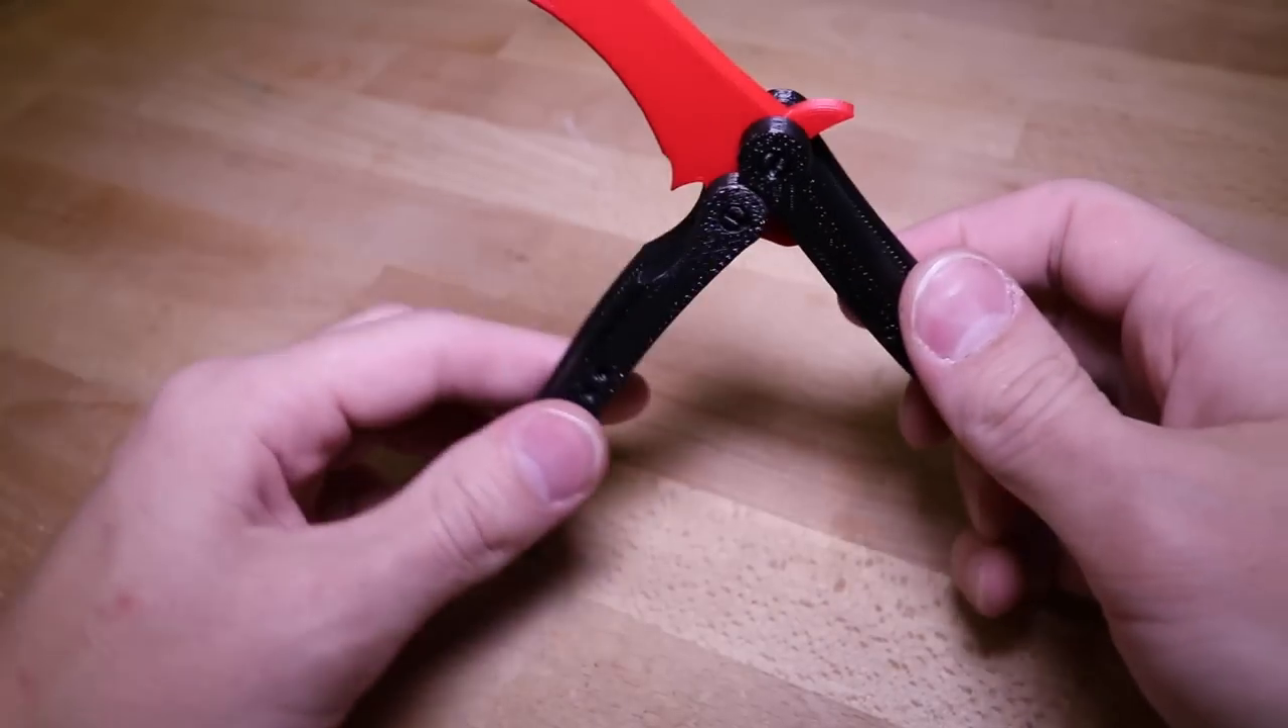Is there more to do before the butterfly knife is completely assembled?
No.